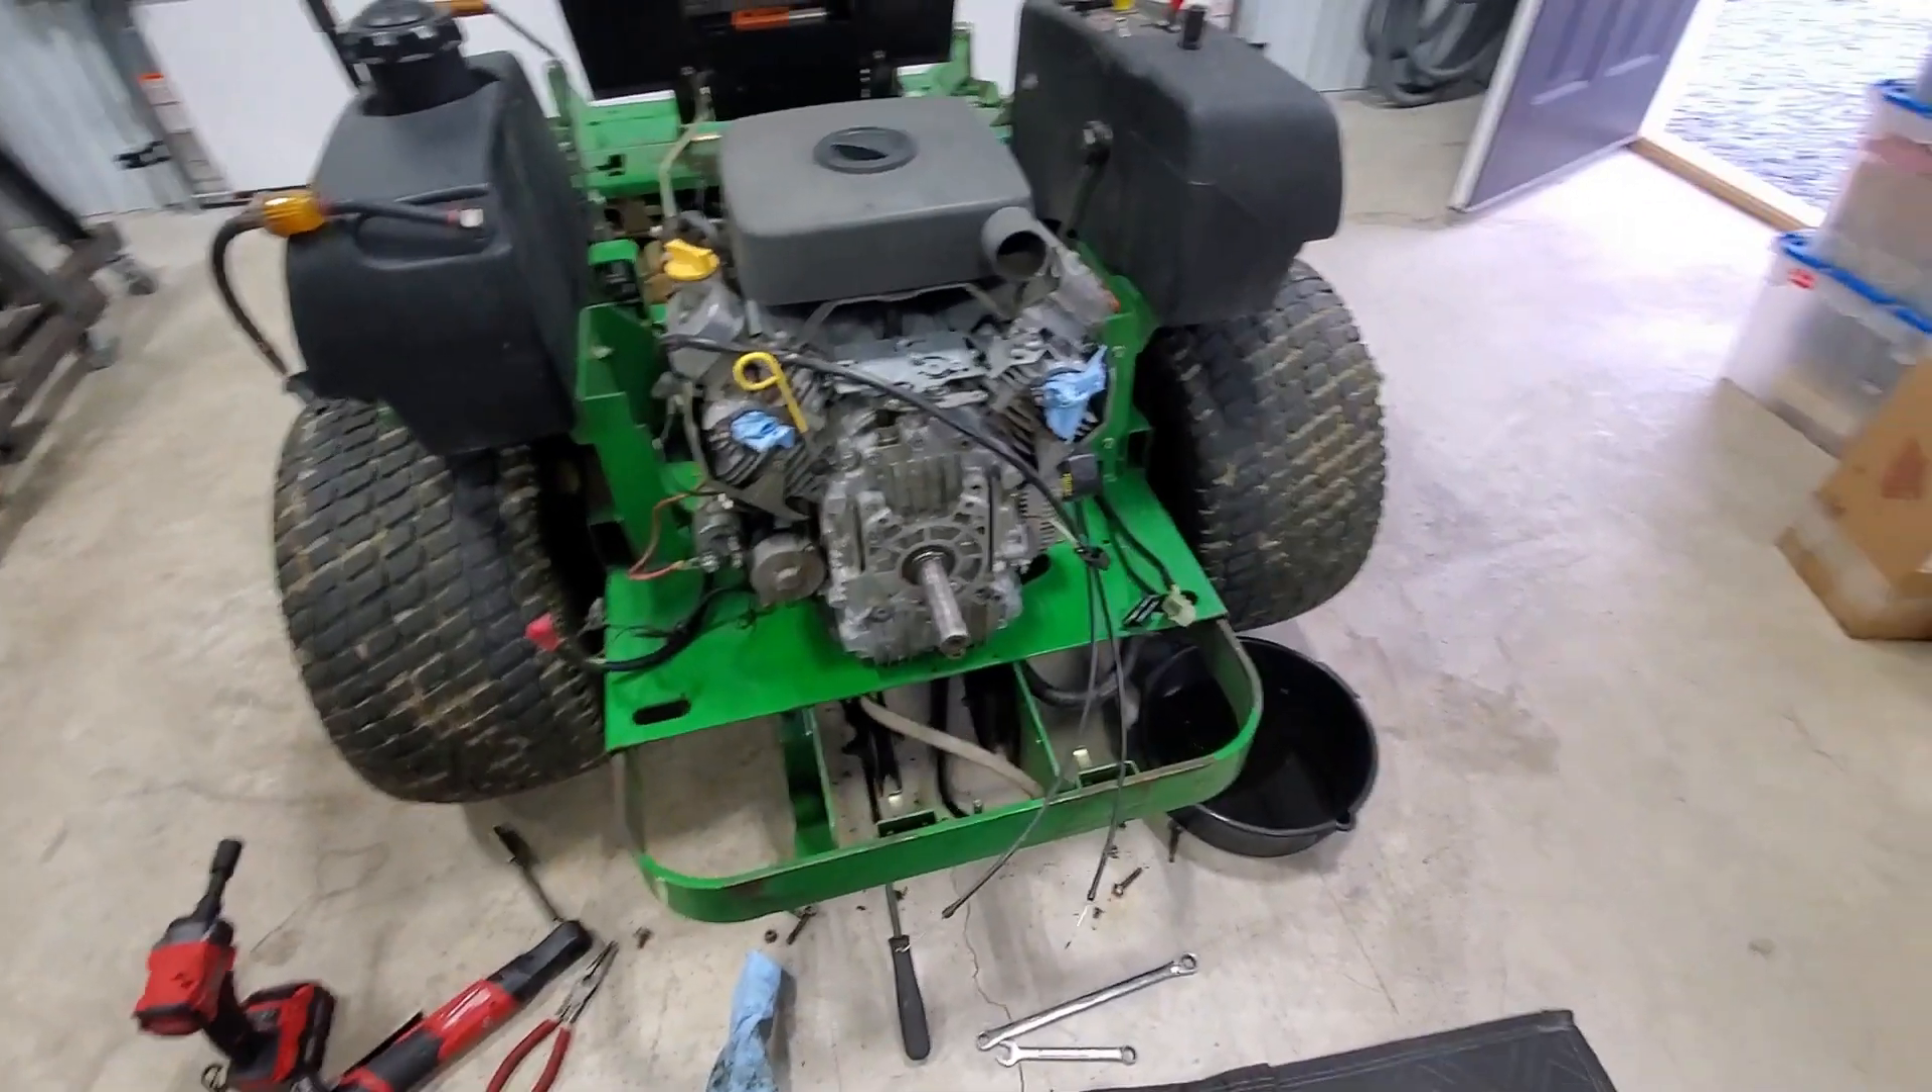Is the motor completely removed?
No.